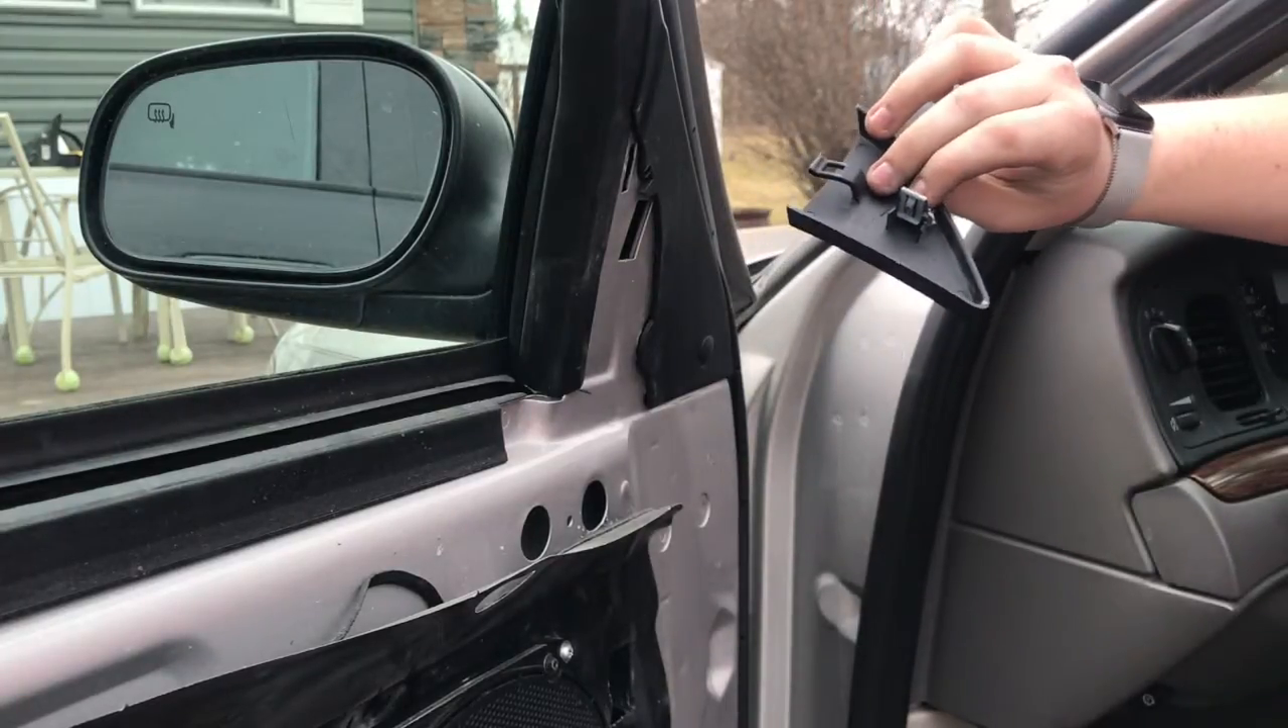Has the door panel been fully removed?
Yes.